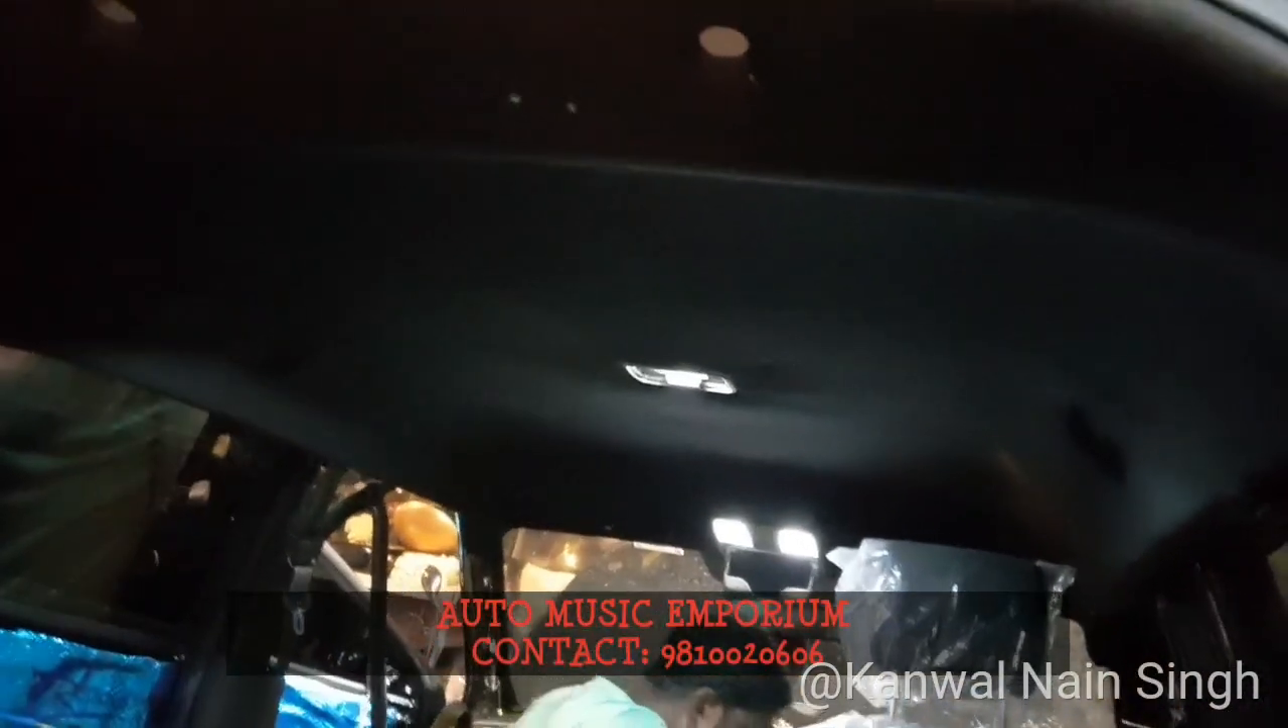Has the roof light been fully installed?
Yes.